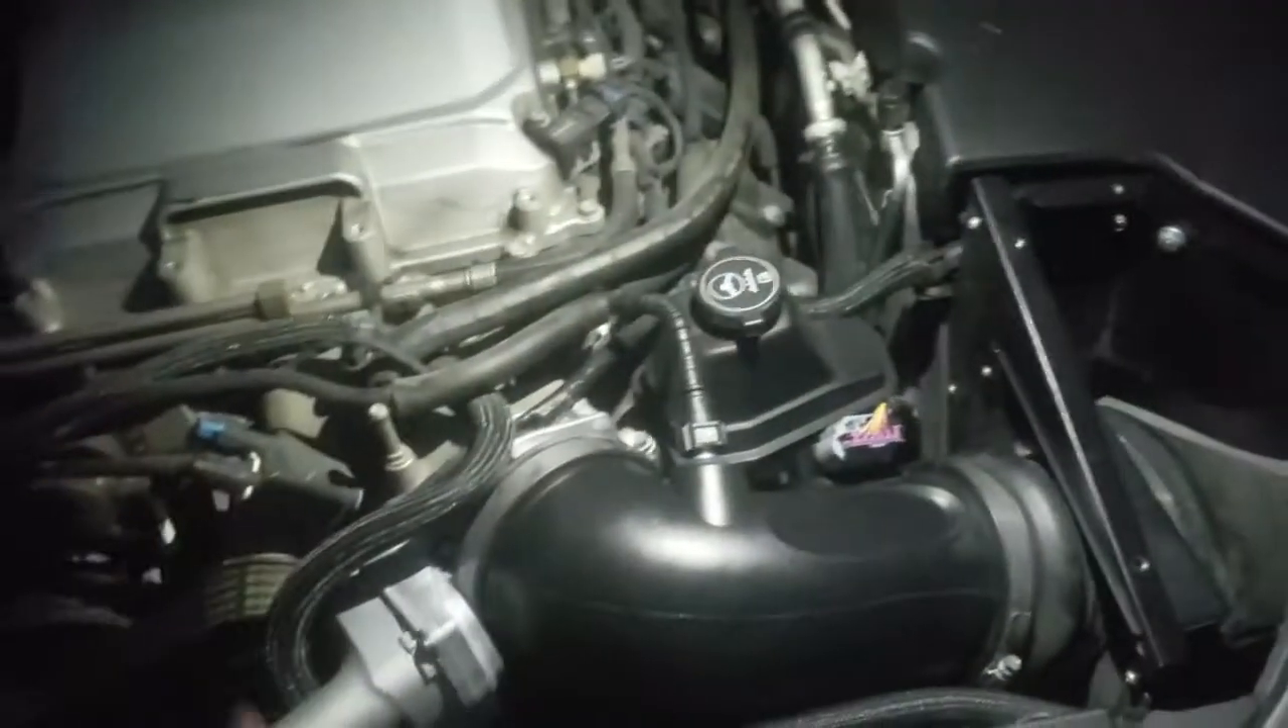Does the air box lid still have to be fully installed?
Yes.